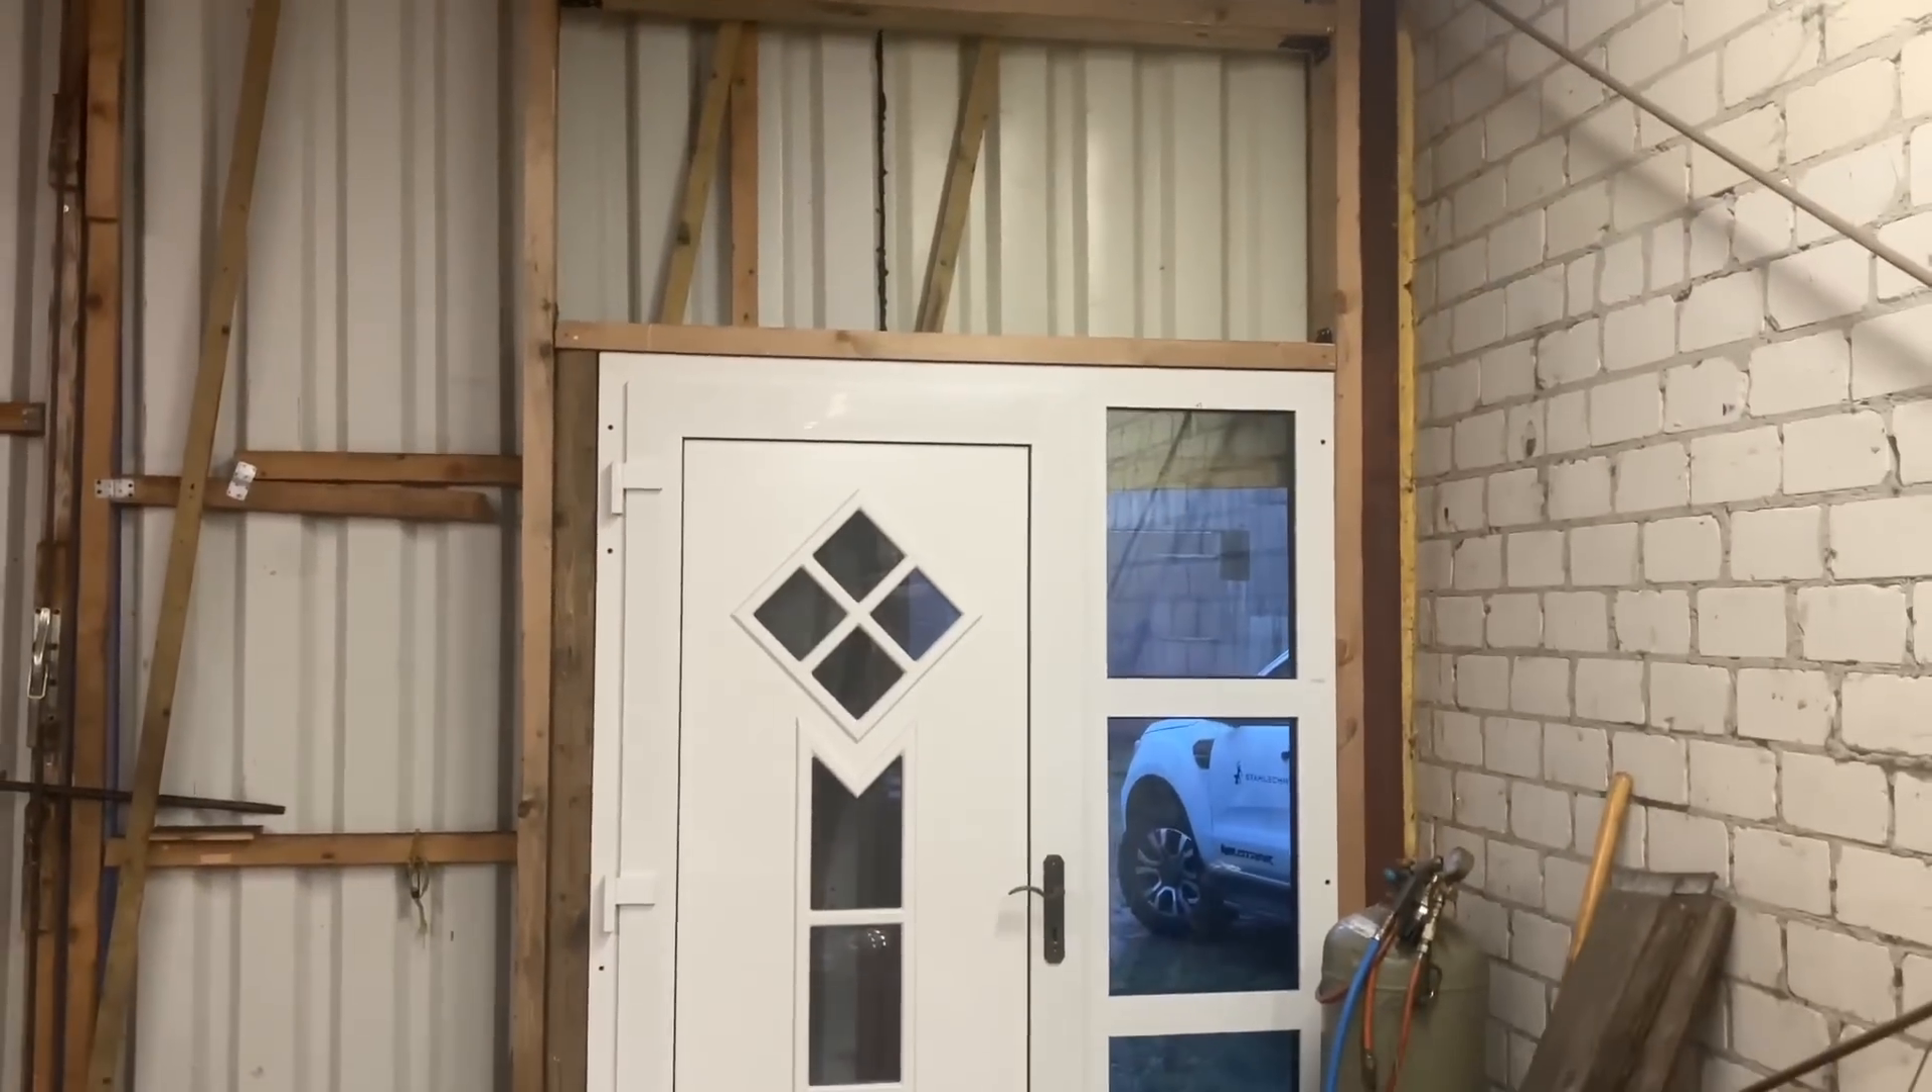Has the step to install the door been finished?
Yes.